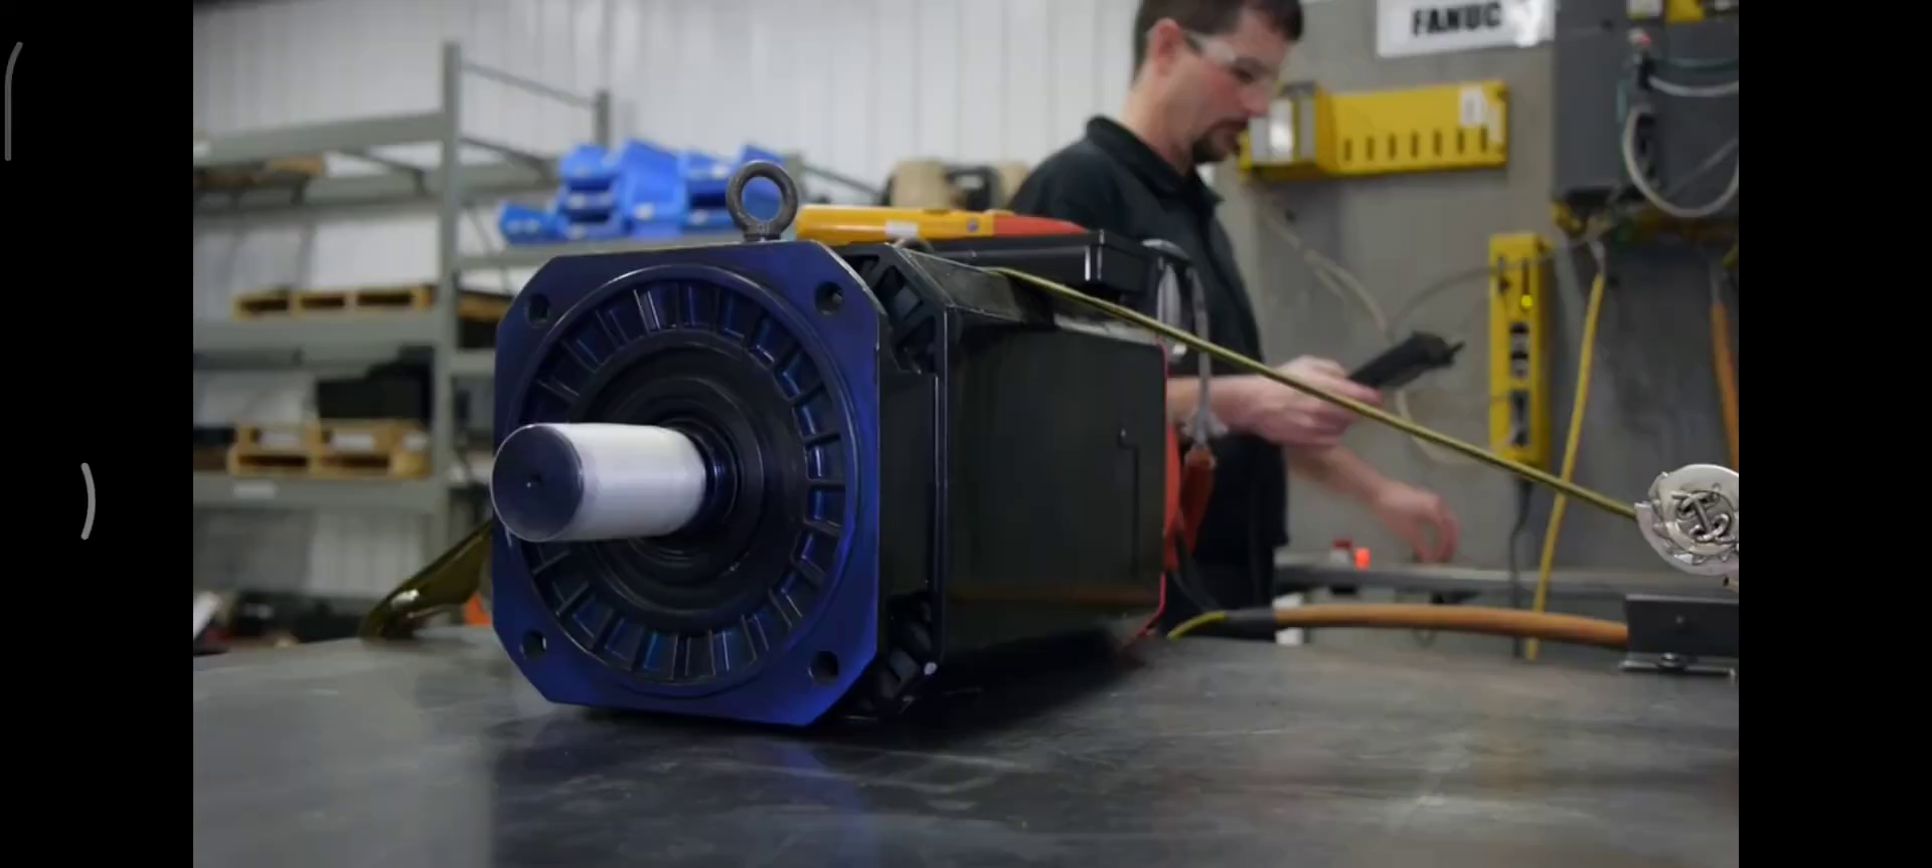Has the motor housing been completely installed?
Yes.